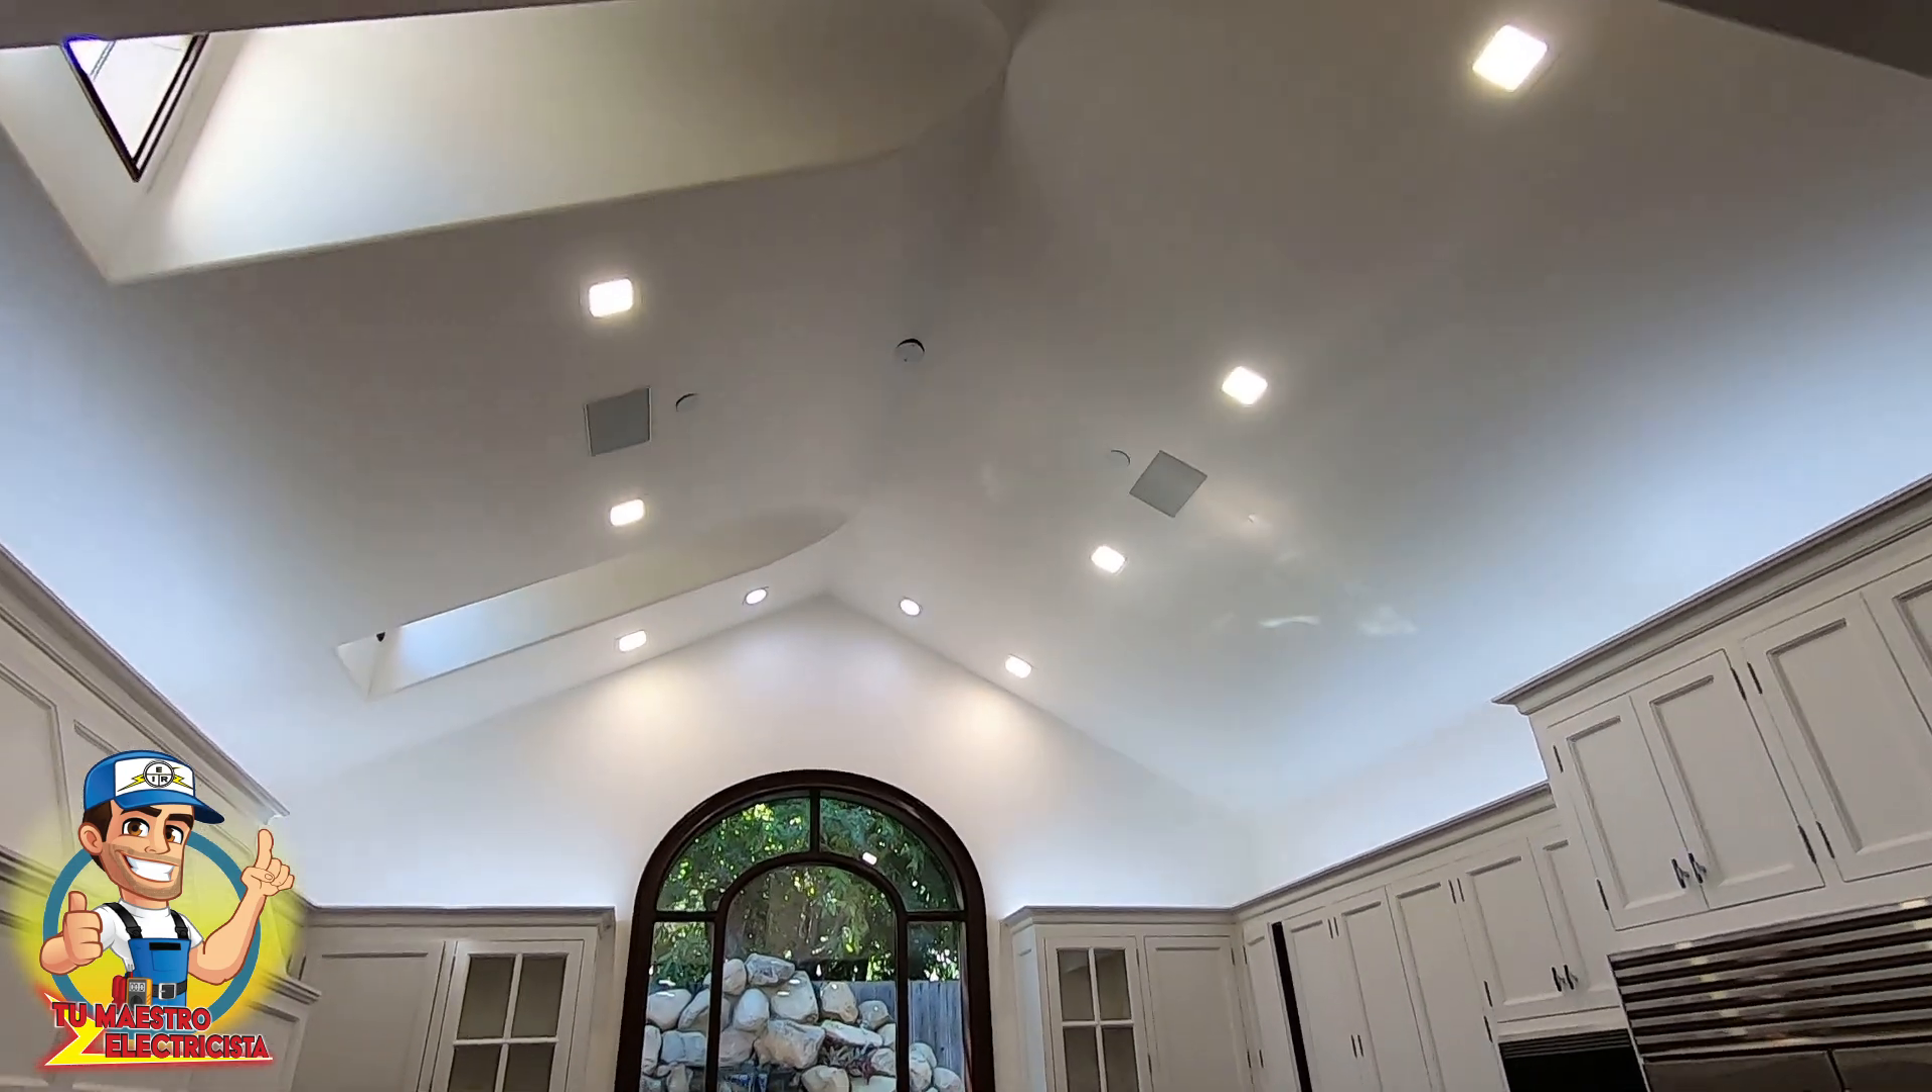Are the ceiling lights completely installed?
Yes.